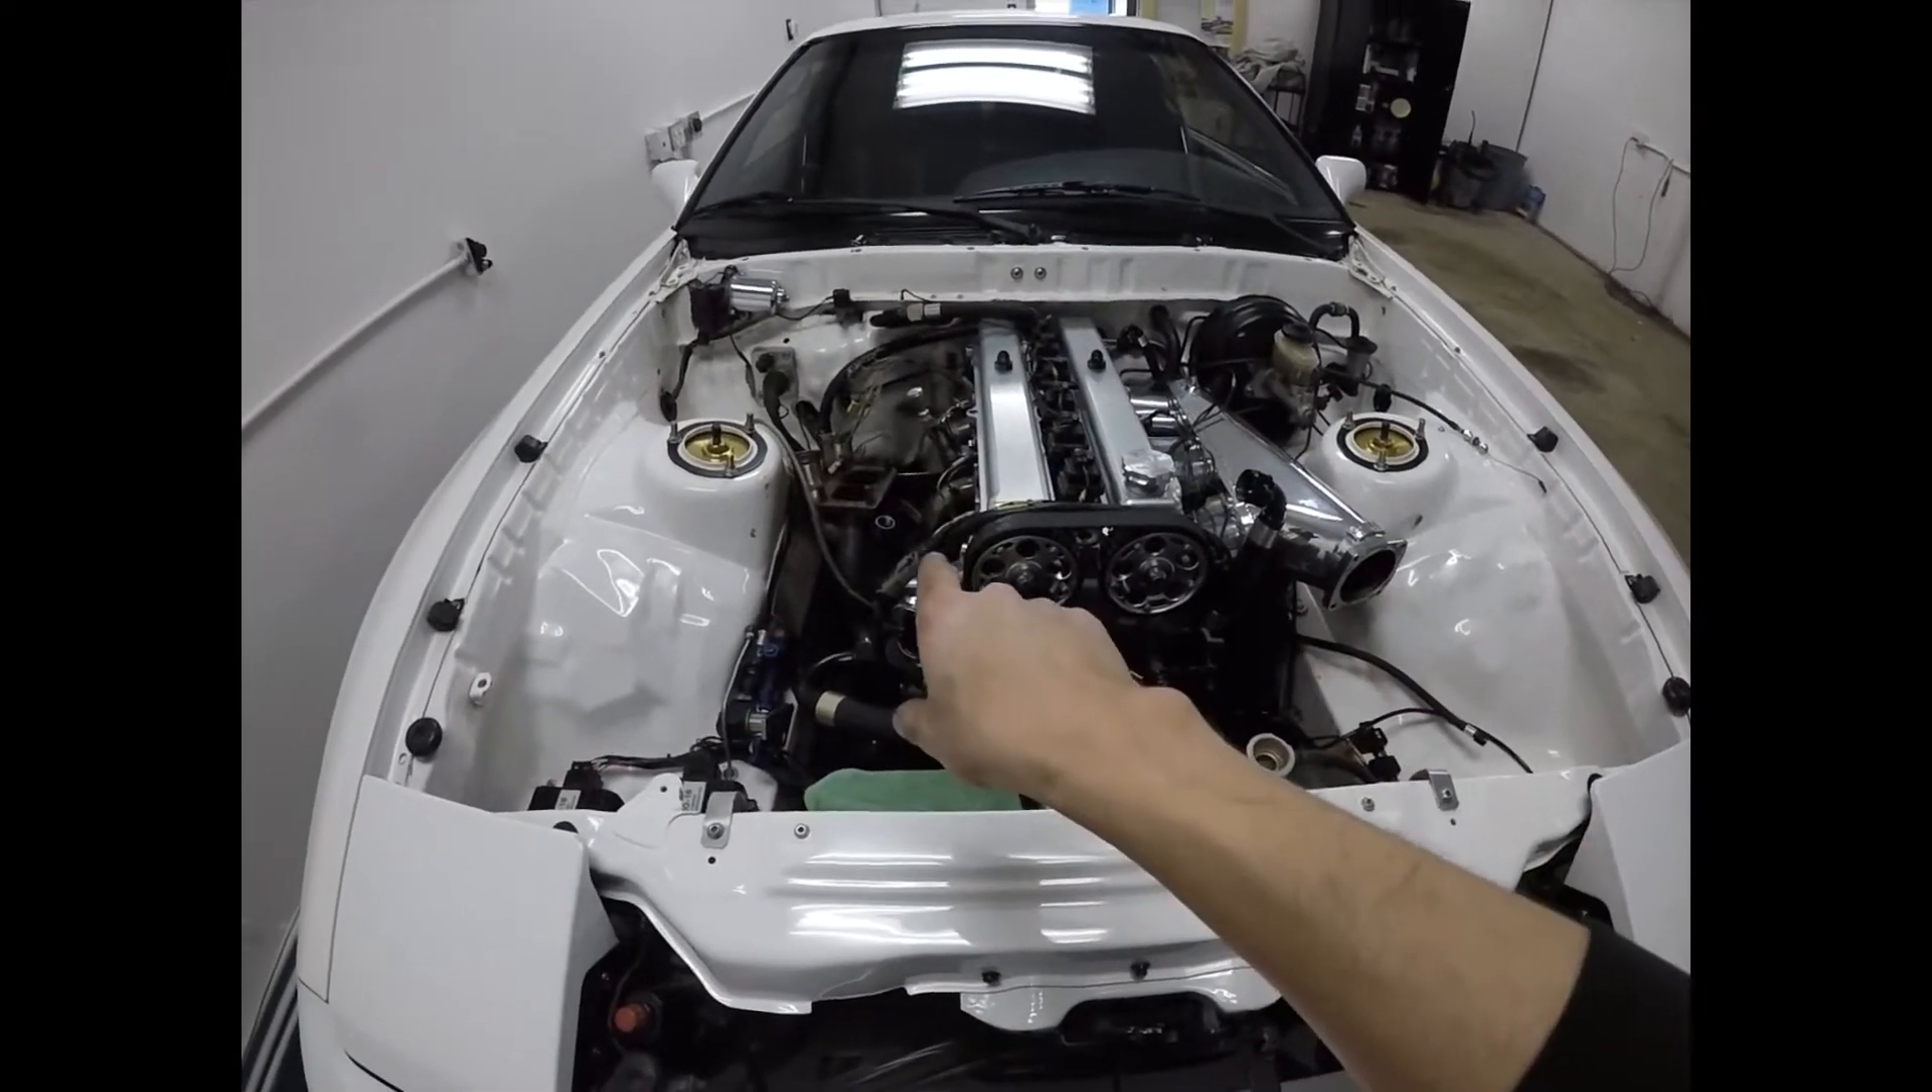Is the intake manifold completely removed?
No.